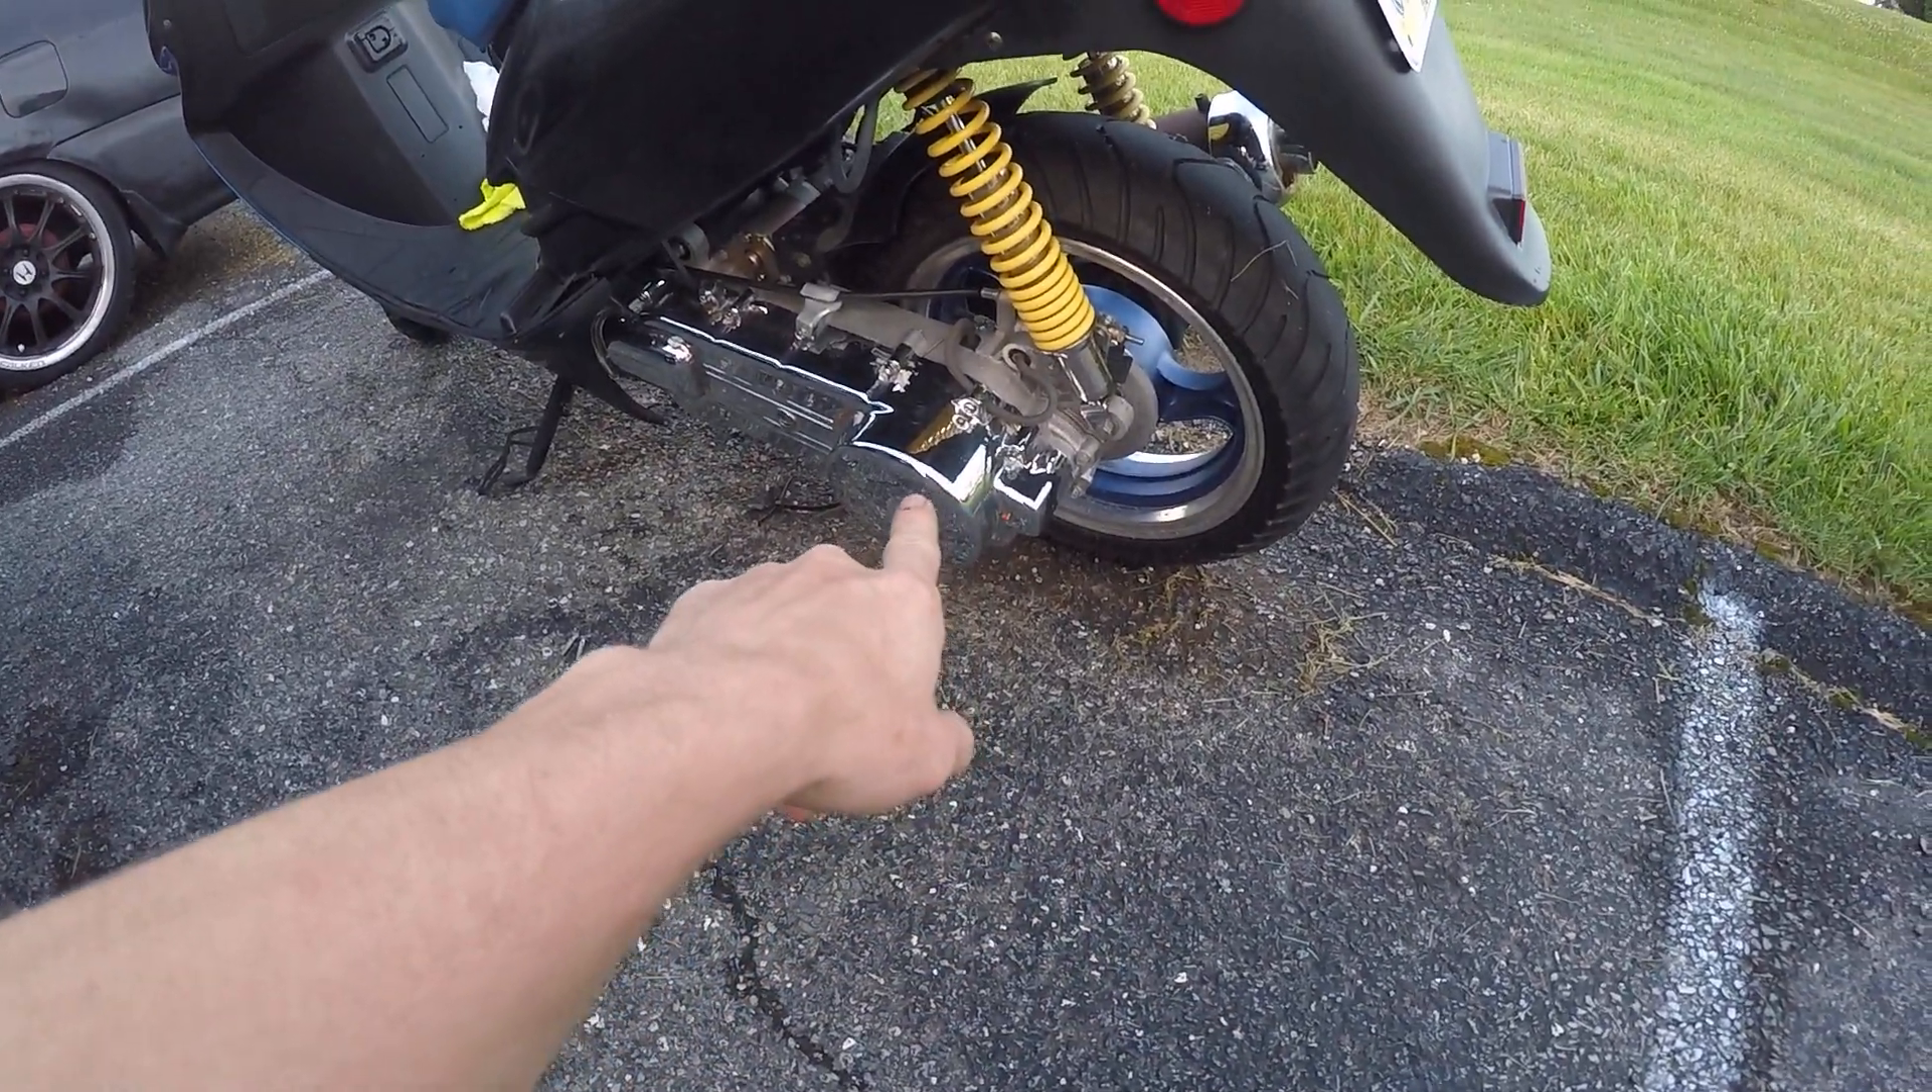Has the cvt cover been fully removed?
No.